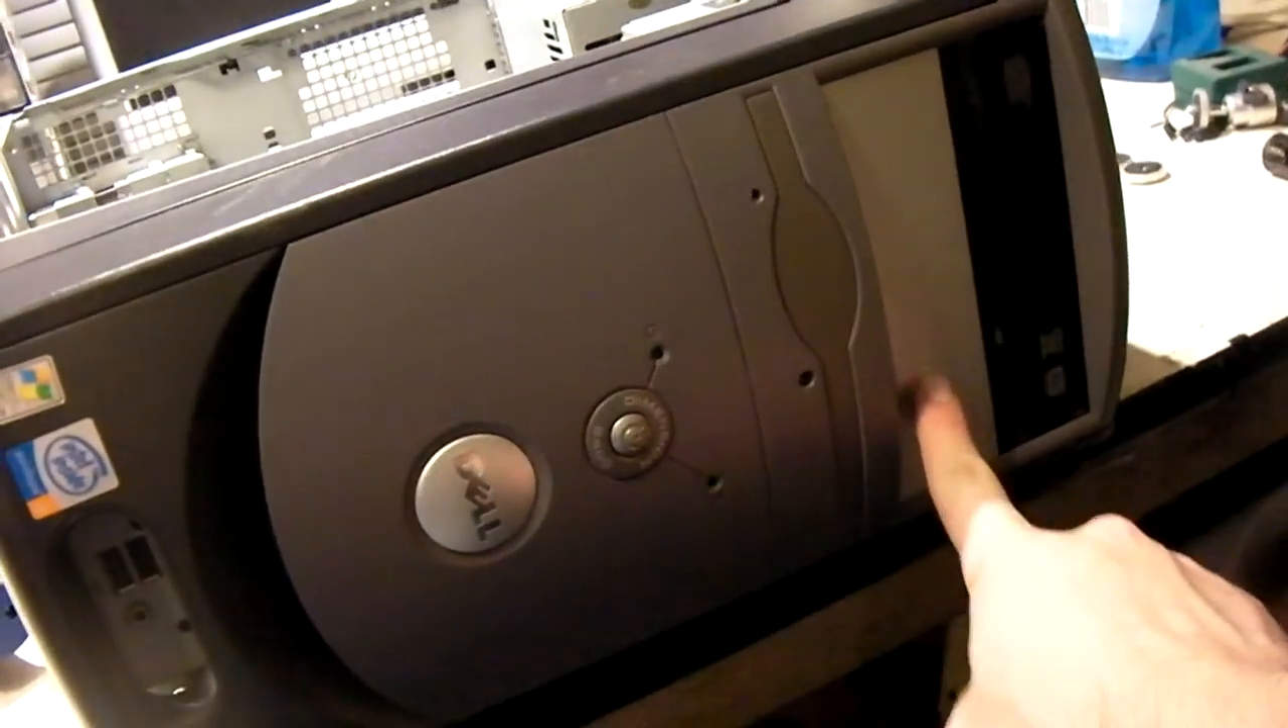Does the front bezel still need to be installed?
No.